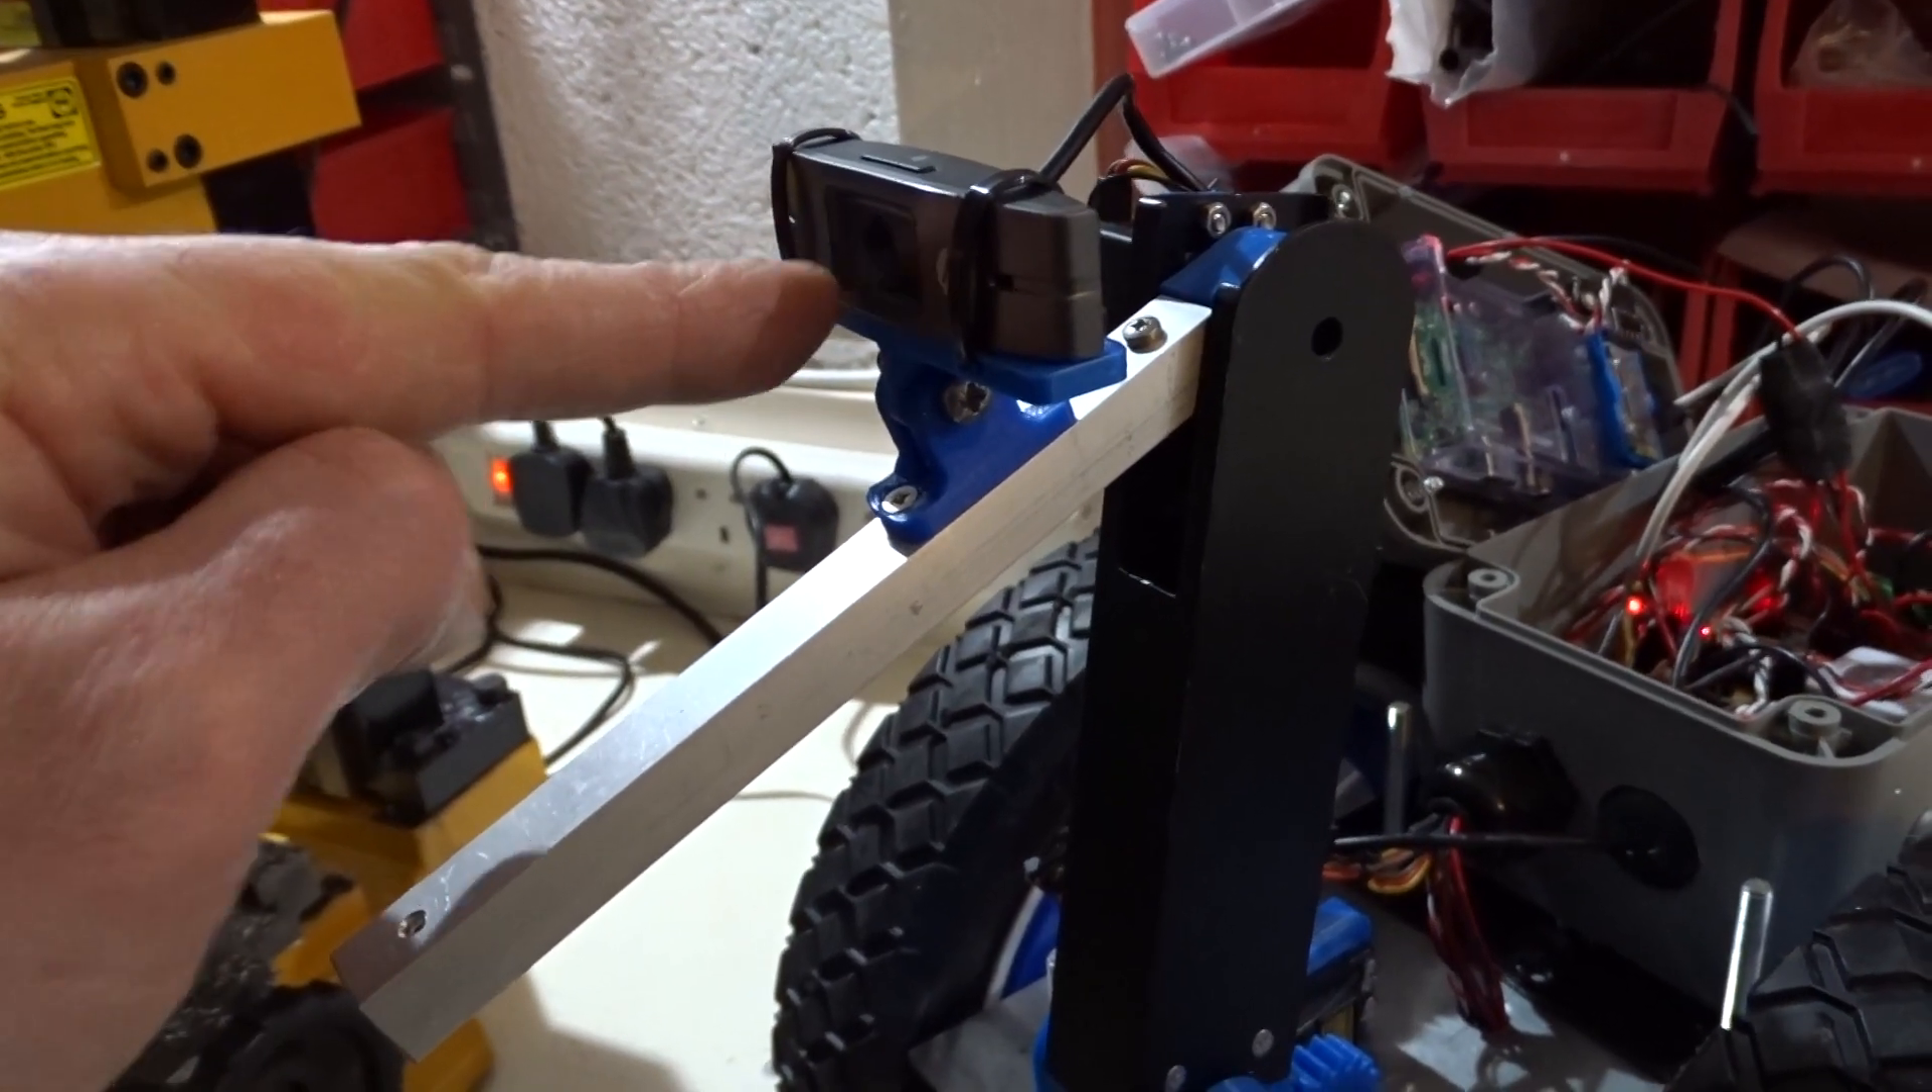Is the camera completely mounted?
Yes.